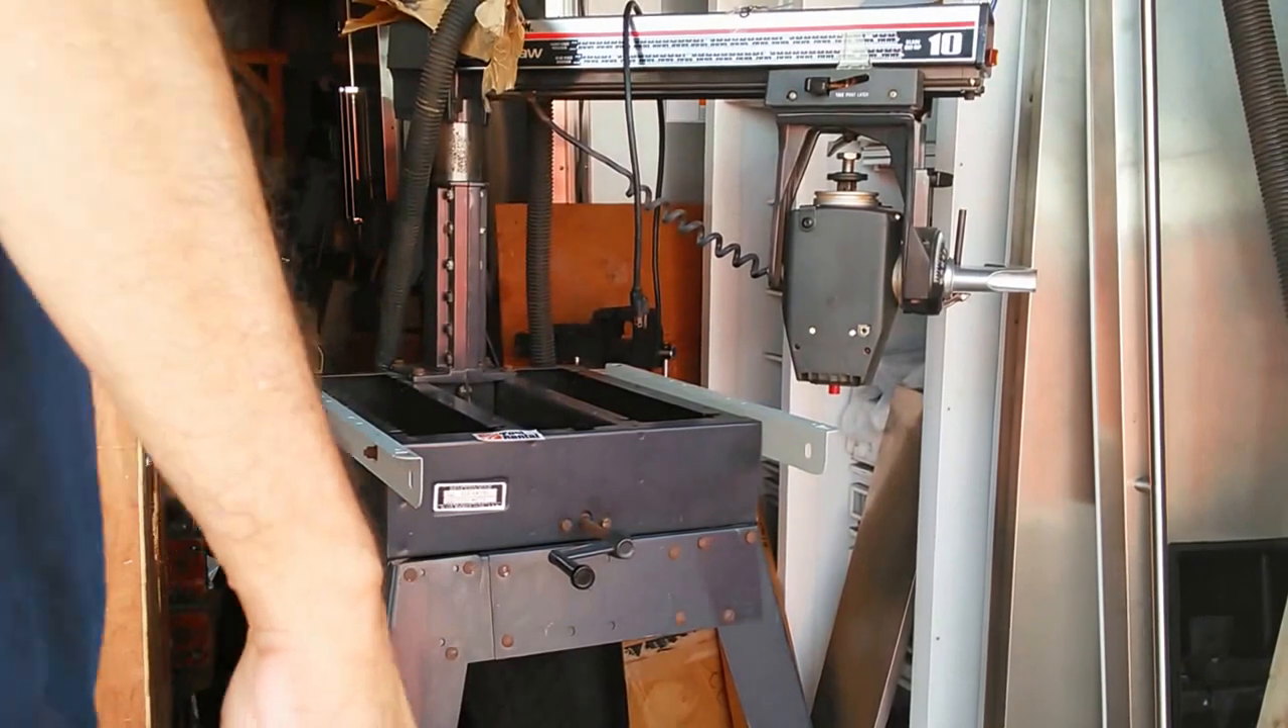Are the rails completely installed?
Yes.